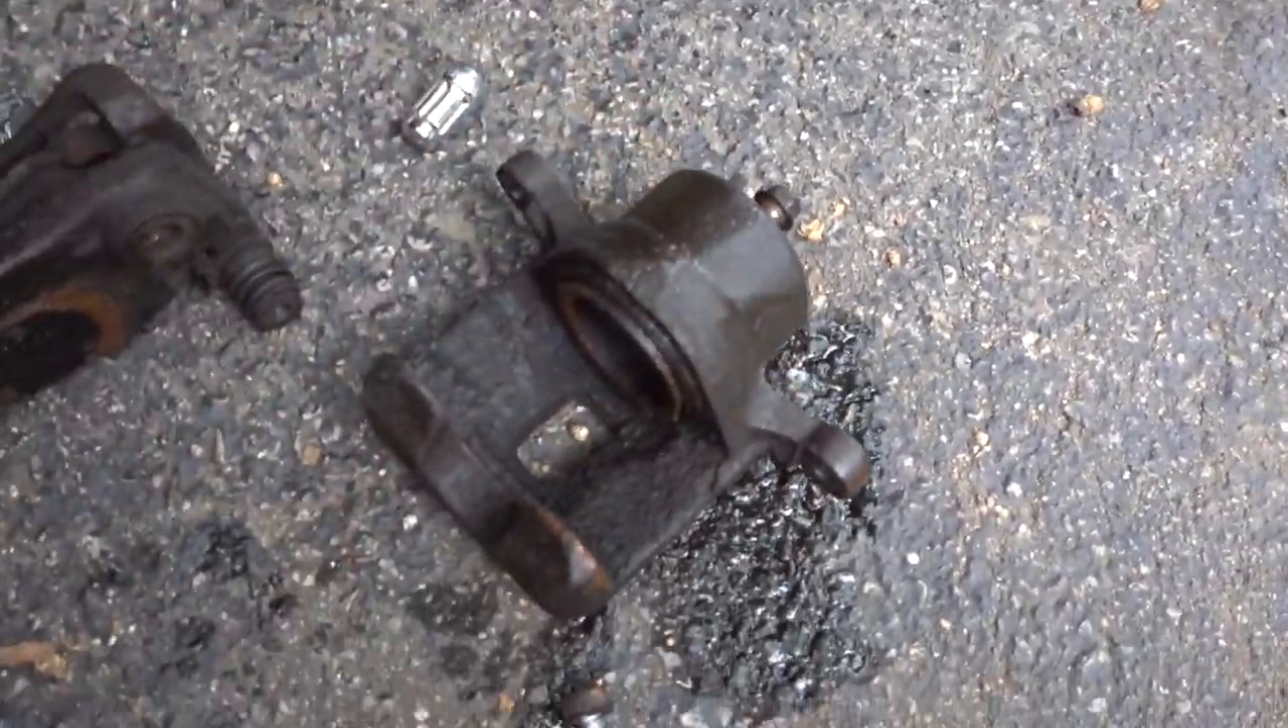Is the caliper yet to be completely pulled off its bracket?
No.